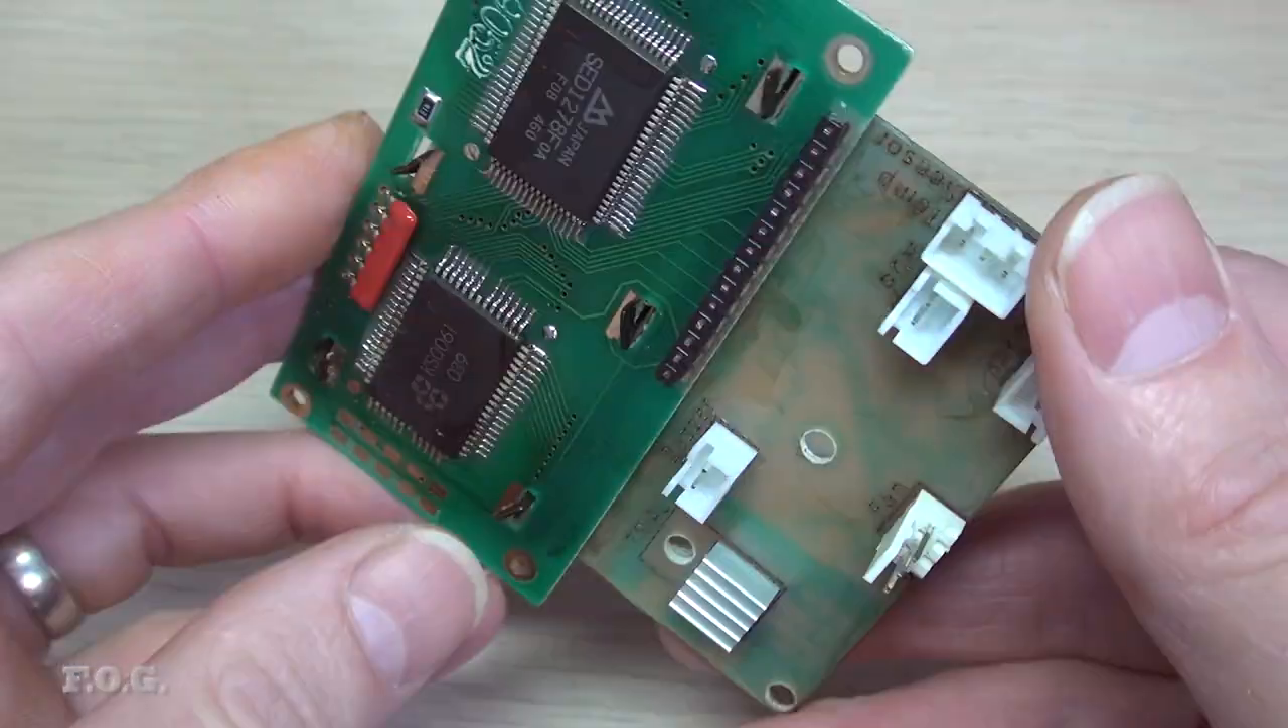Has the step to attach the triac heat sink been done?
Yes.